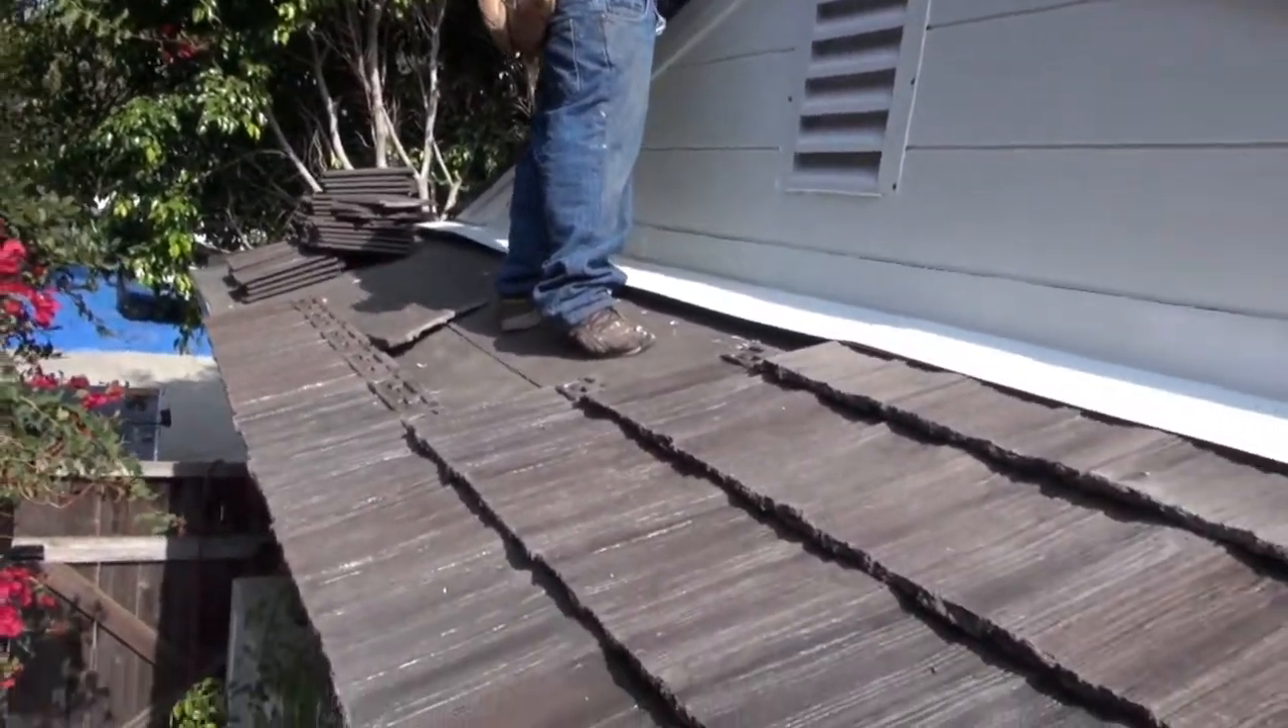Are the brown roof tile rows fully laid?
No.